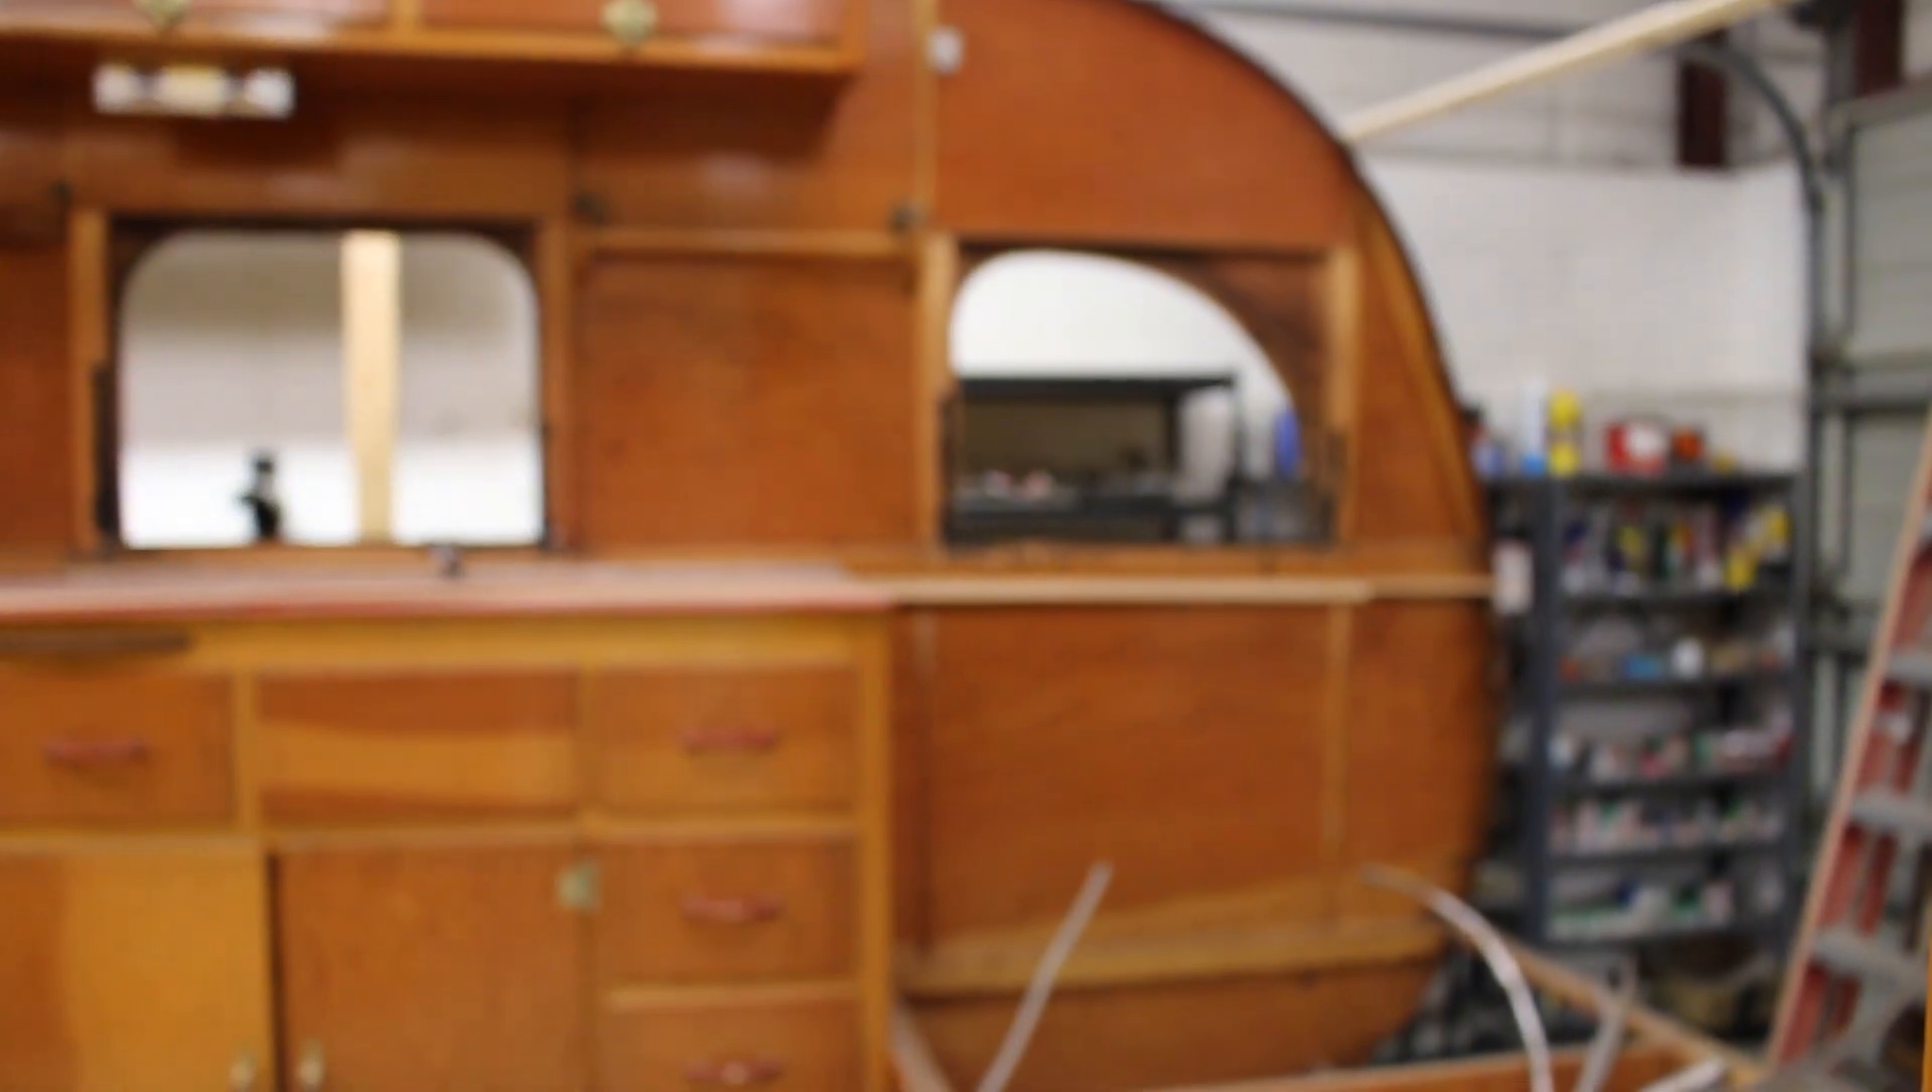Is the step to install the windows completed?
No.